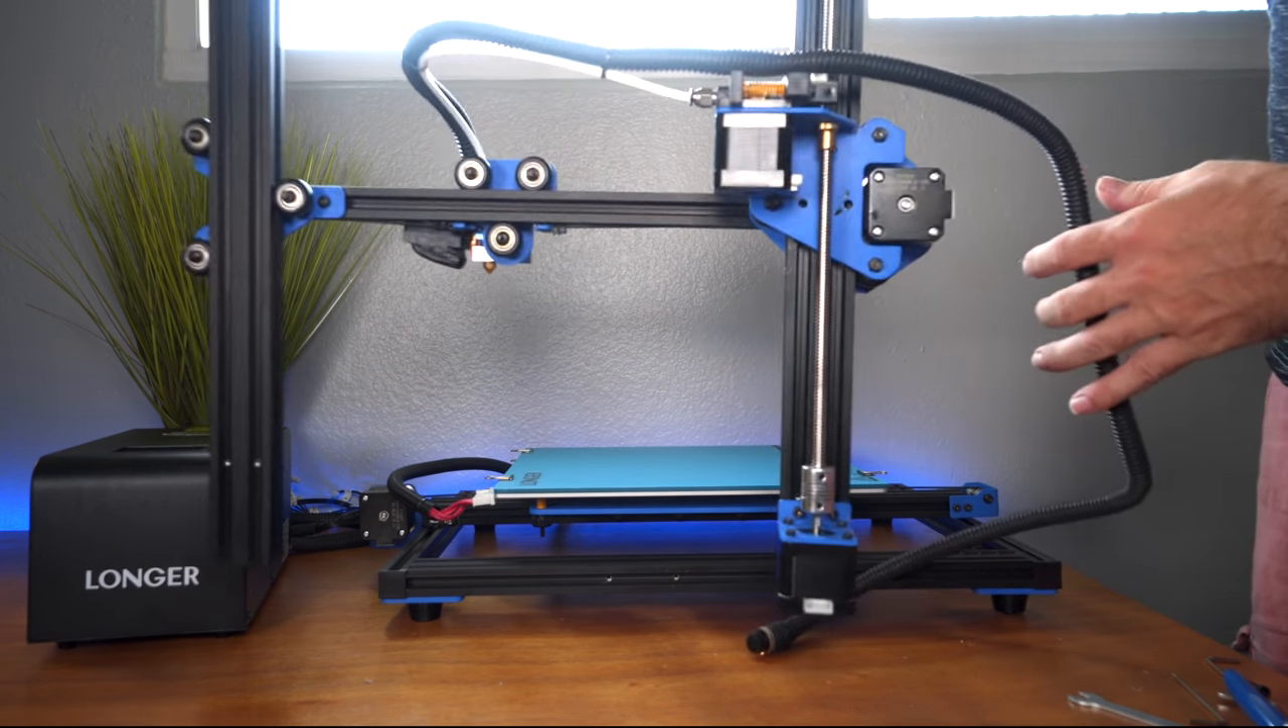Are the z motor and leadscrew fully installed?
Yes.